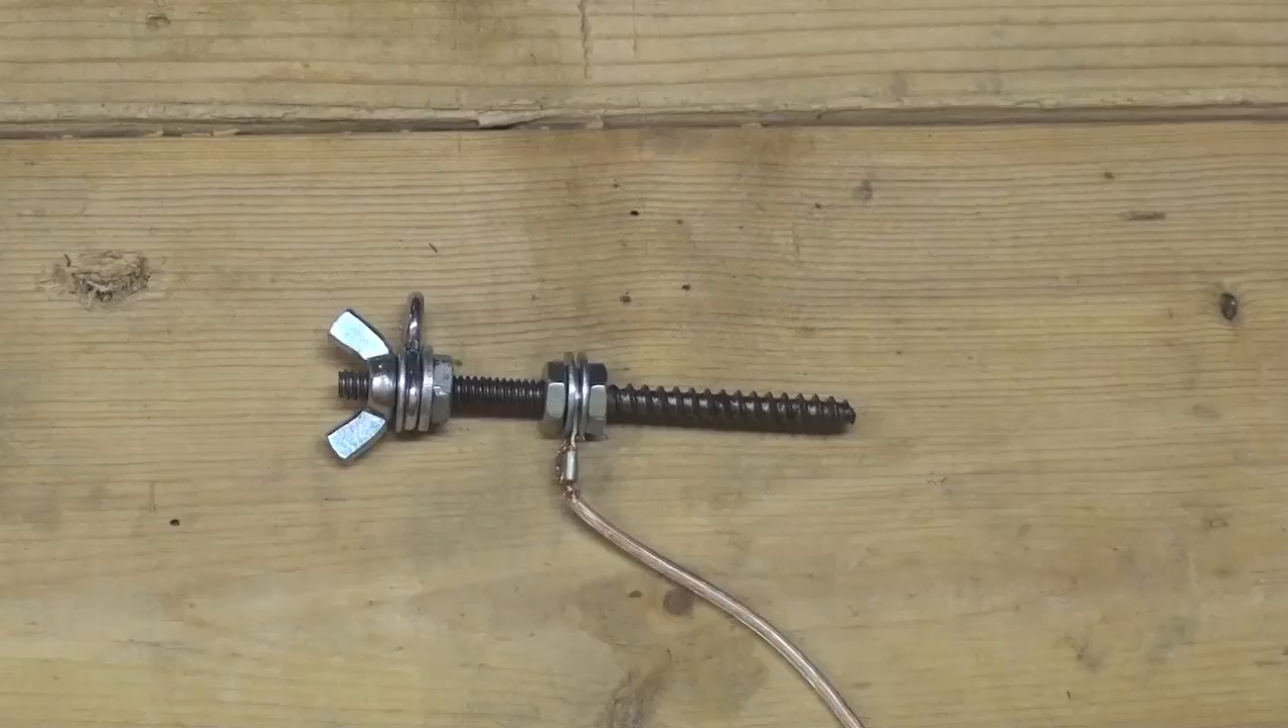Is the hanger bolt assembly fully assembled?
Yes.